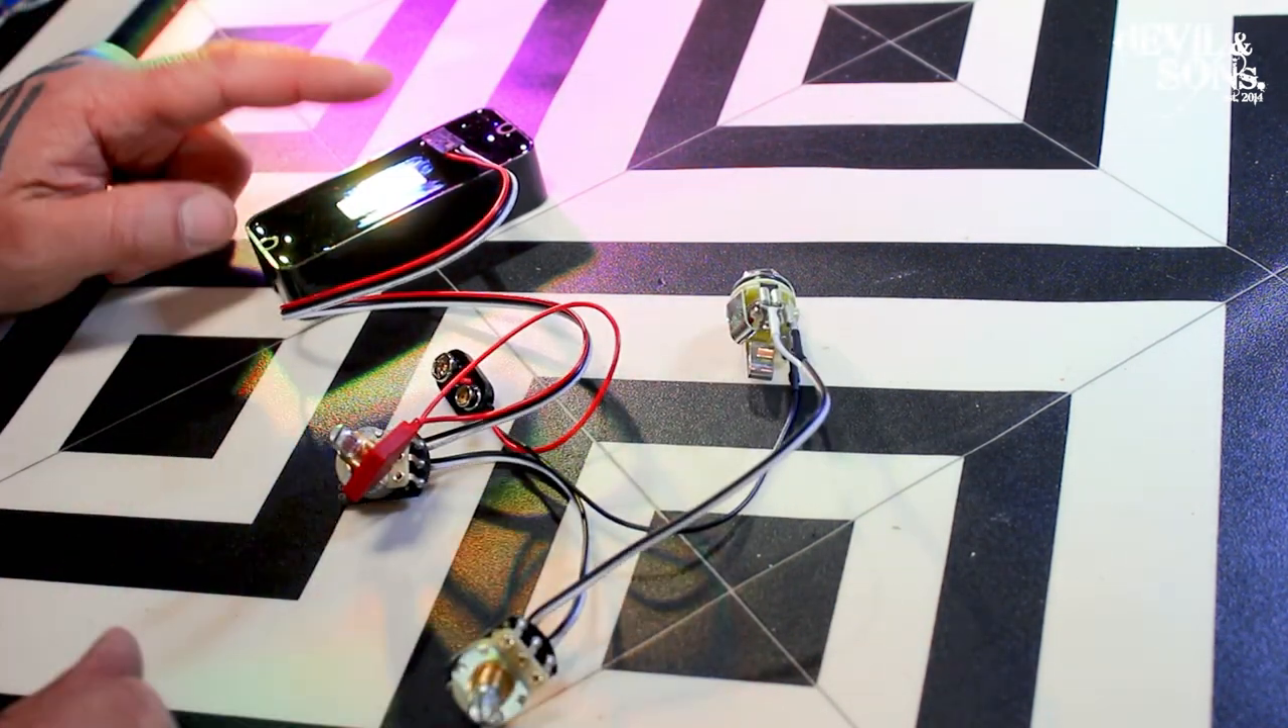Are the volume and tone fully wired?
Yes.